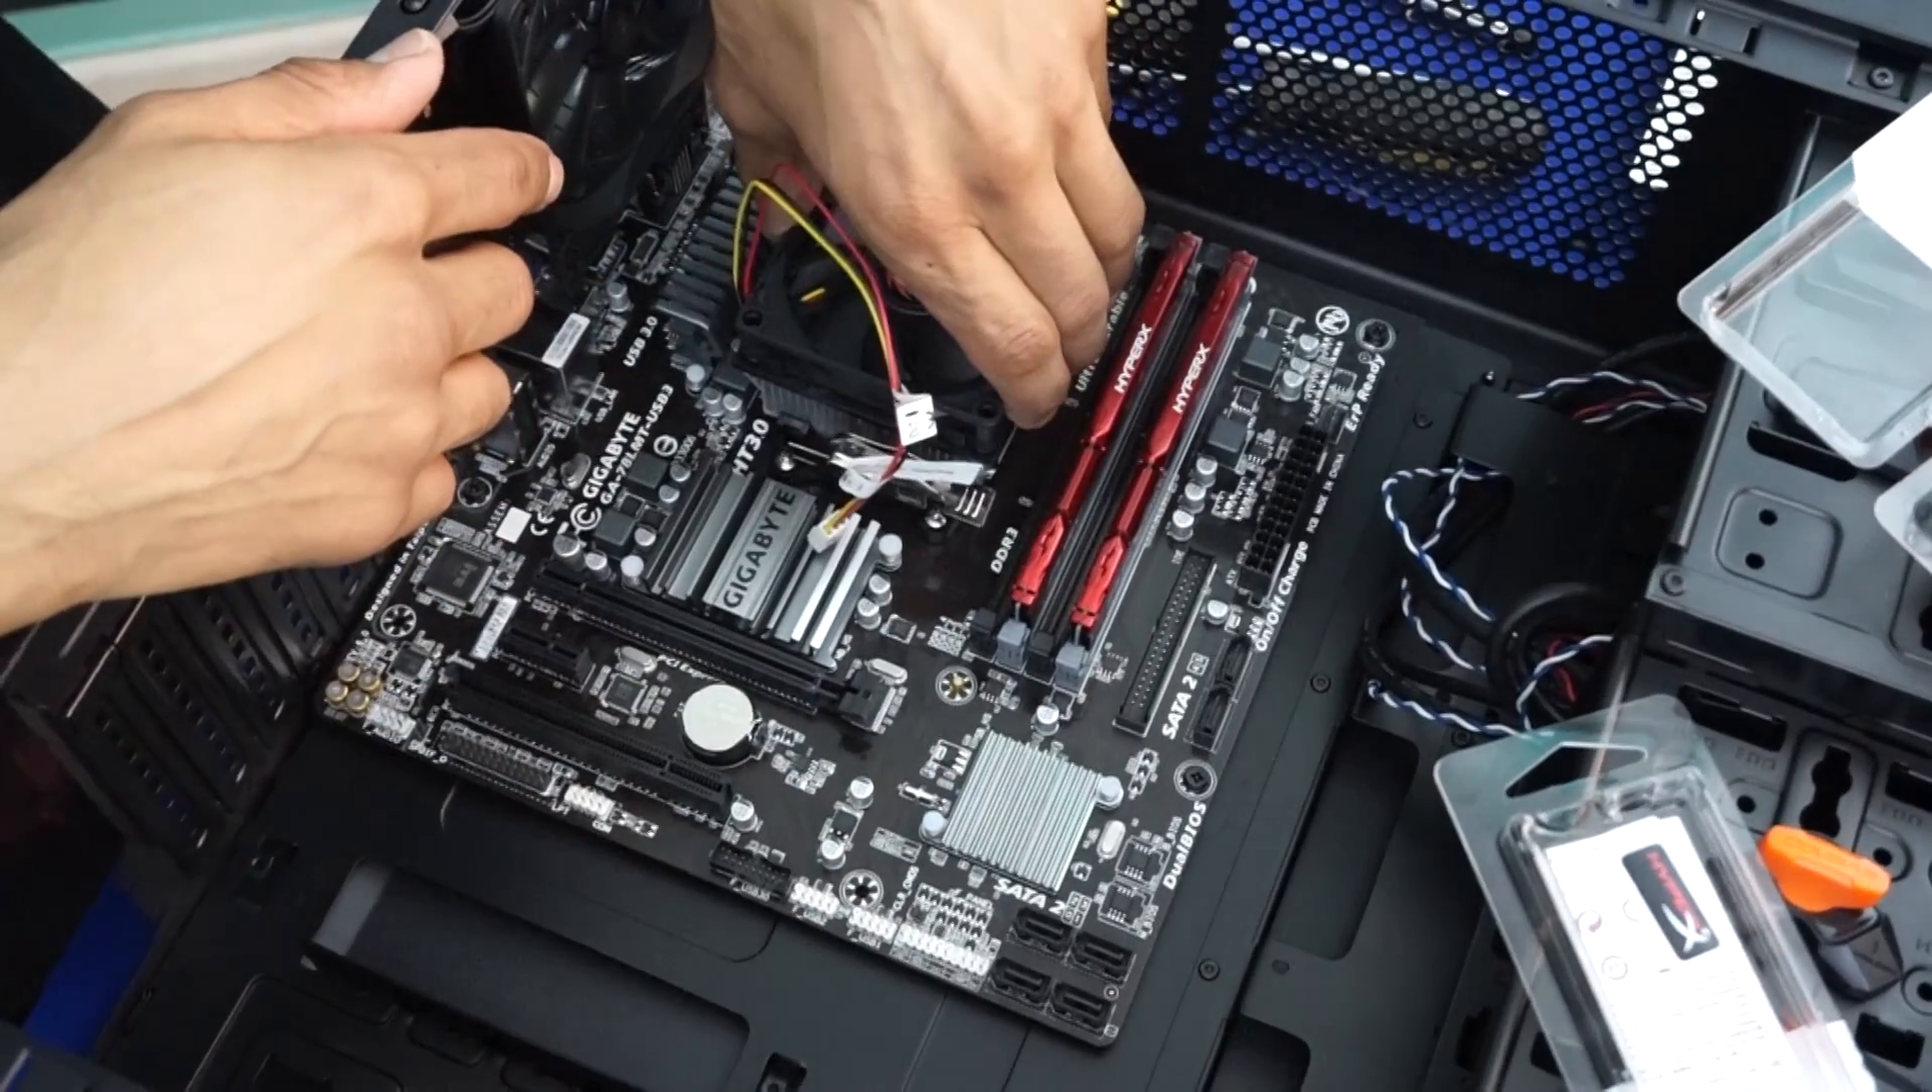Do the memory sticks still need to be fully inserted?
No.